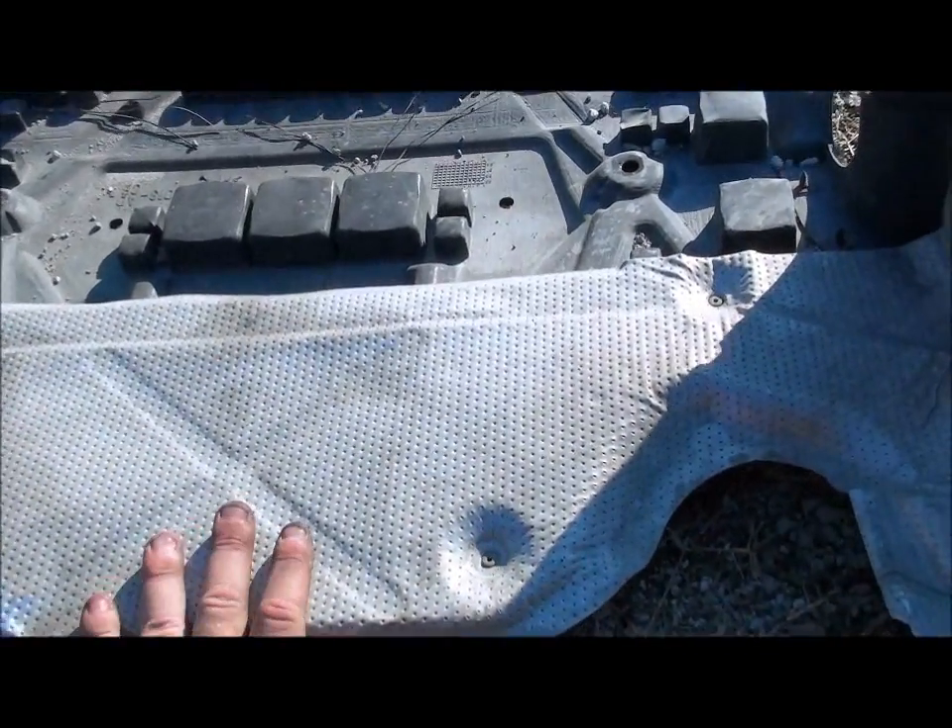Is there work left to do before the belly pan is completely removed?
No.